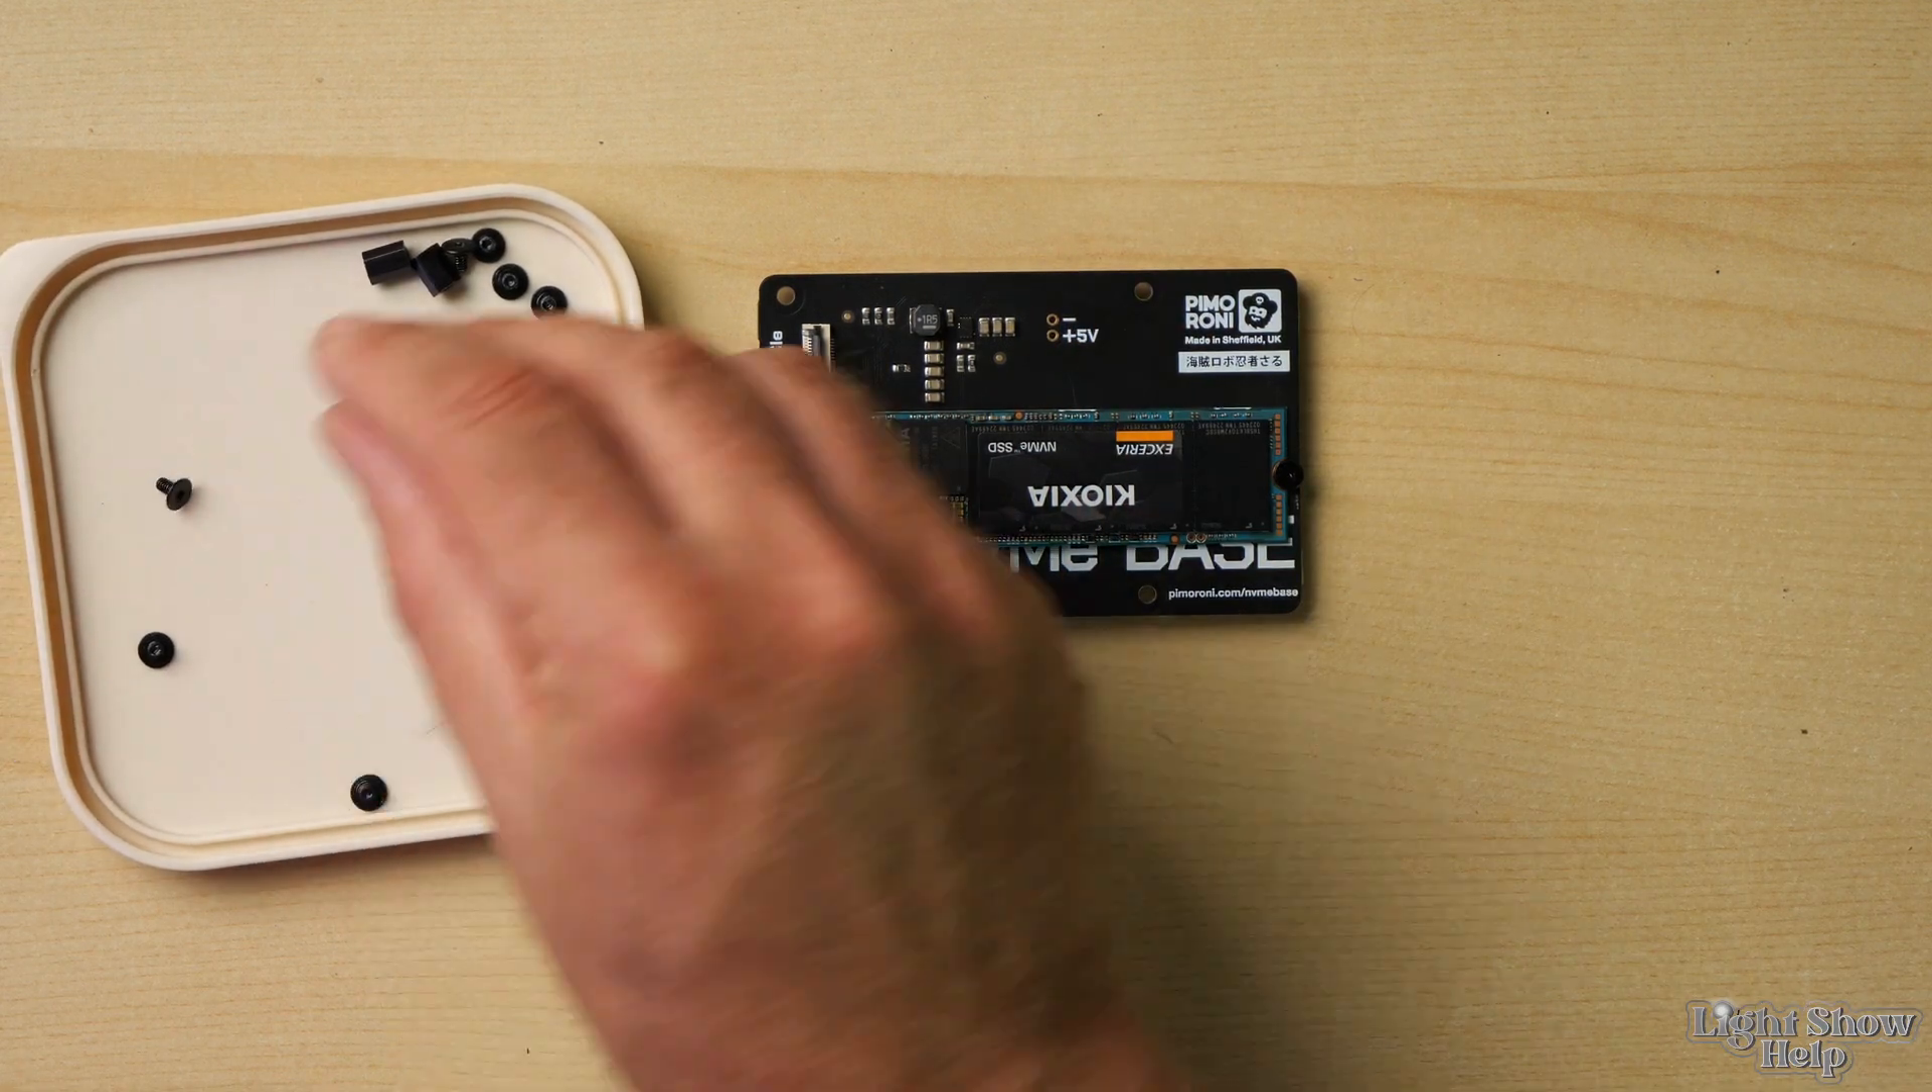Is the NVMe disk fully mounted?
Yes.